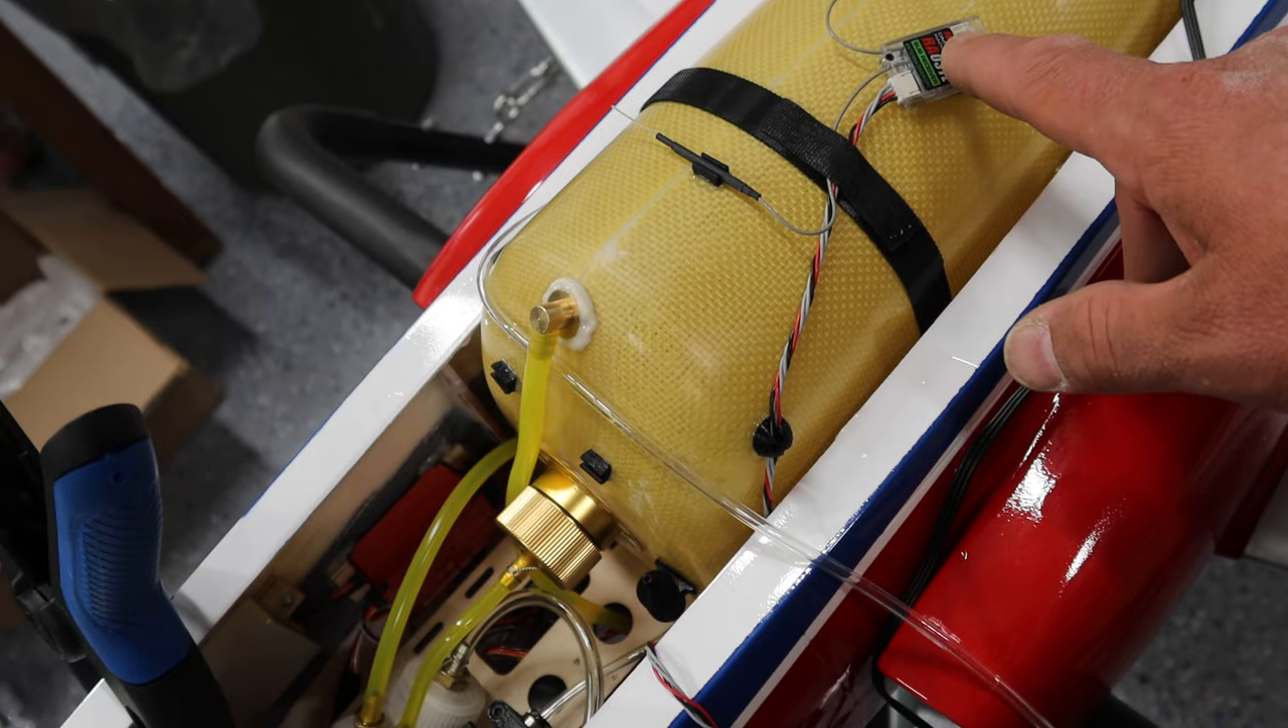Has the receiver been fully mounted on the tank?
Yes.